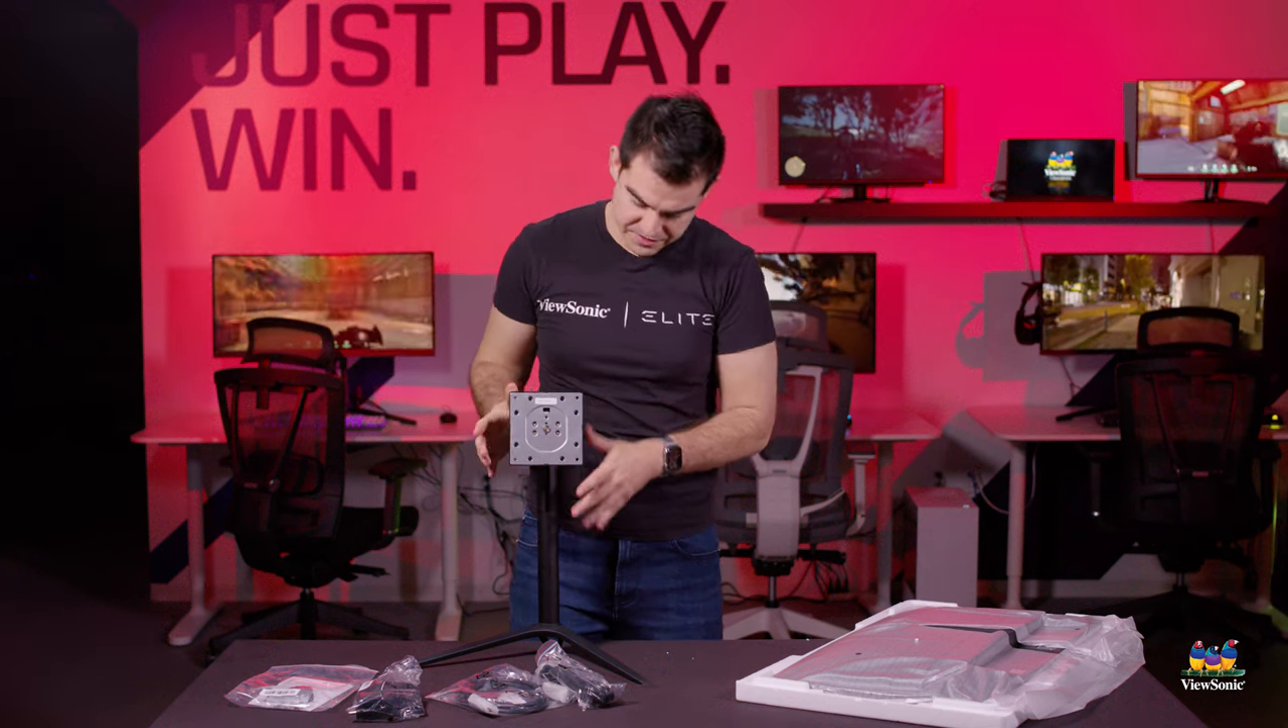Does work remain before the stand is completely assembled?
No.